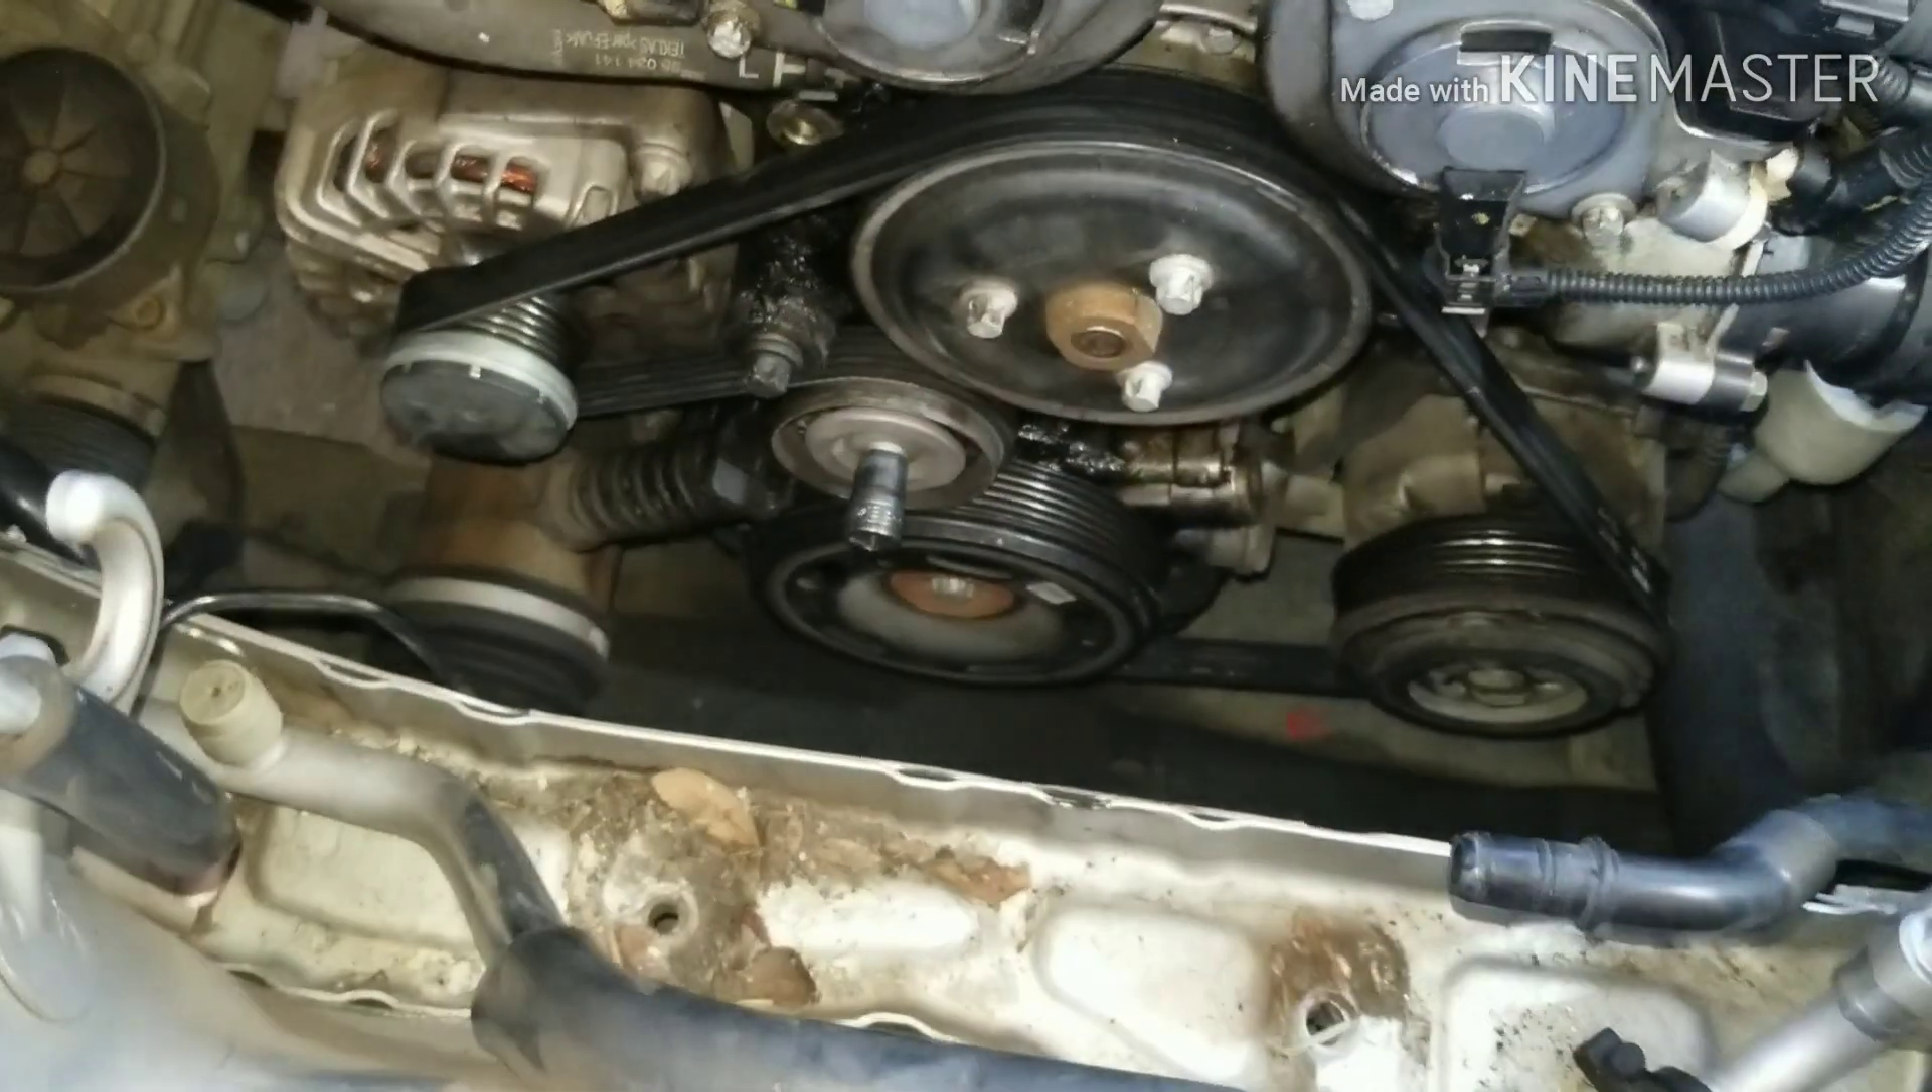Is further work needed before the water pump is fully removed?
Yes.